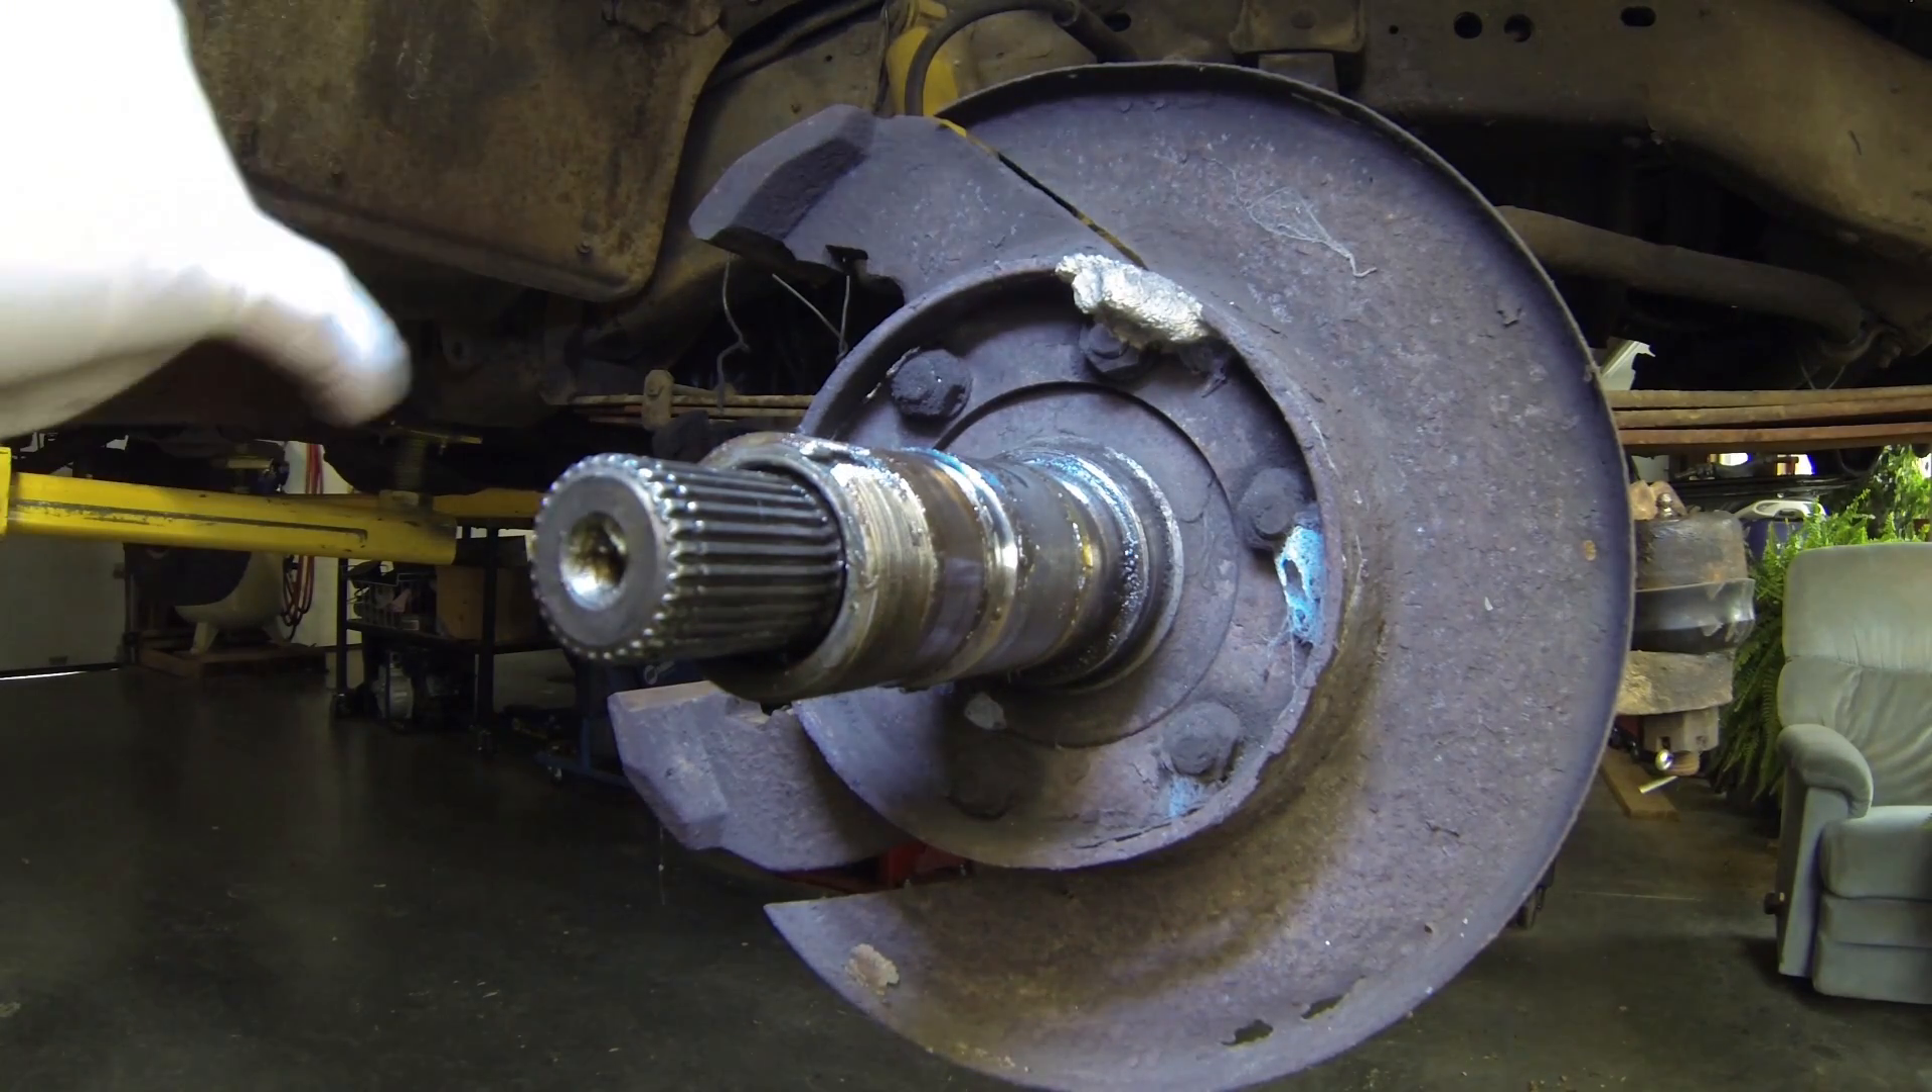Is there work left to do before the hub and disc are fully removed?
No.